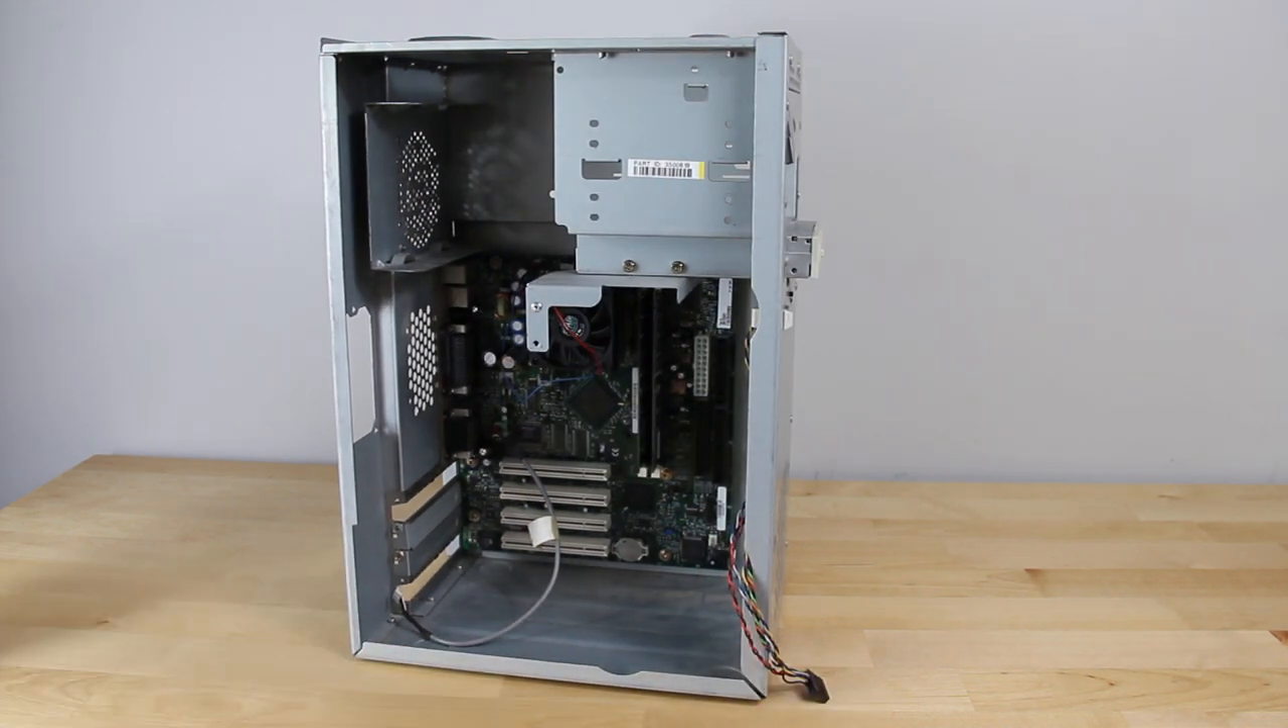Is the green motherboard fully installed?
Yes.